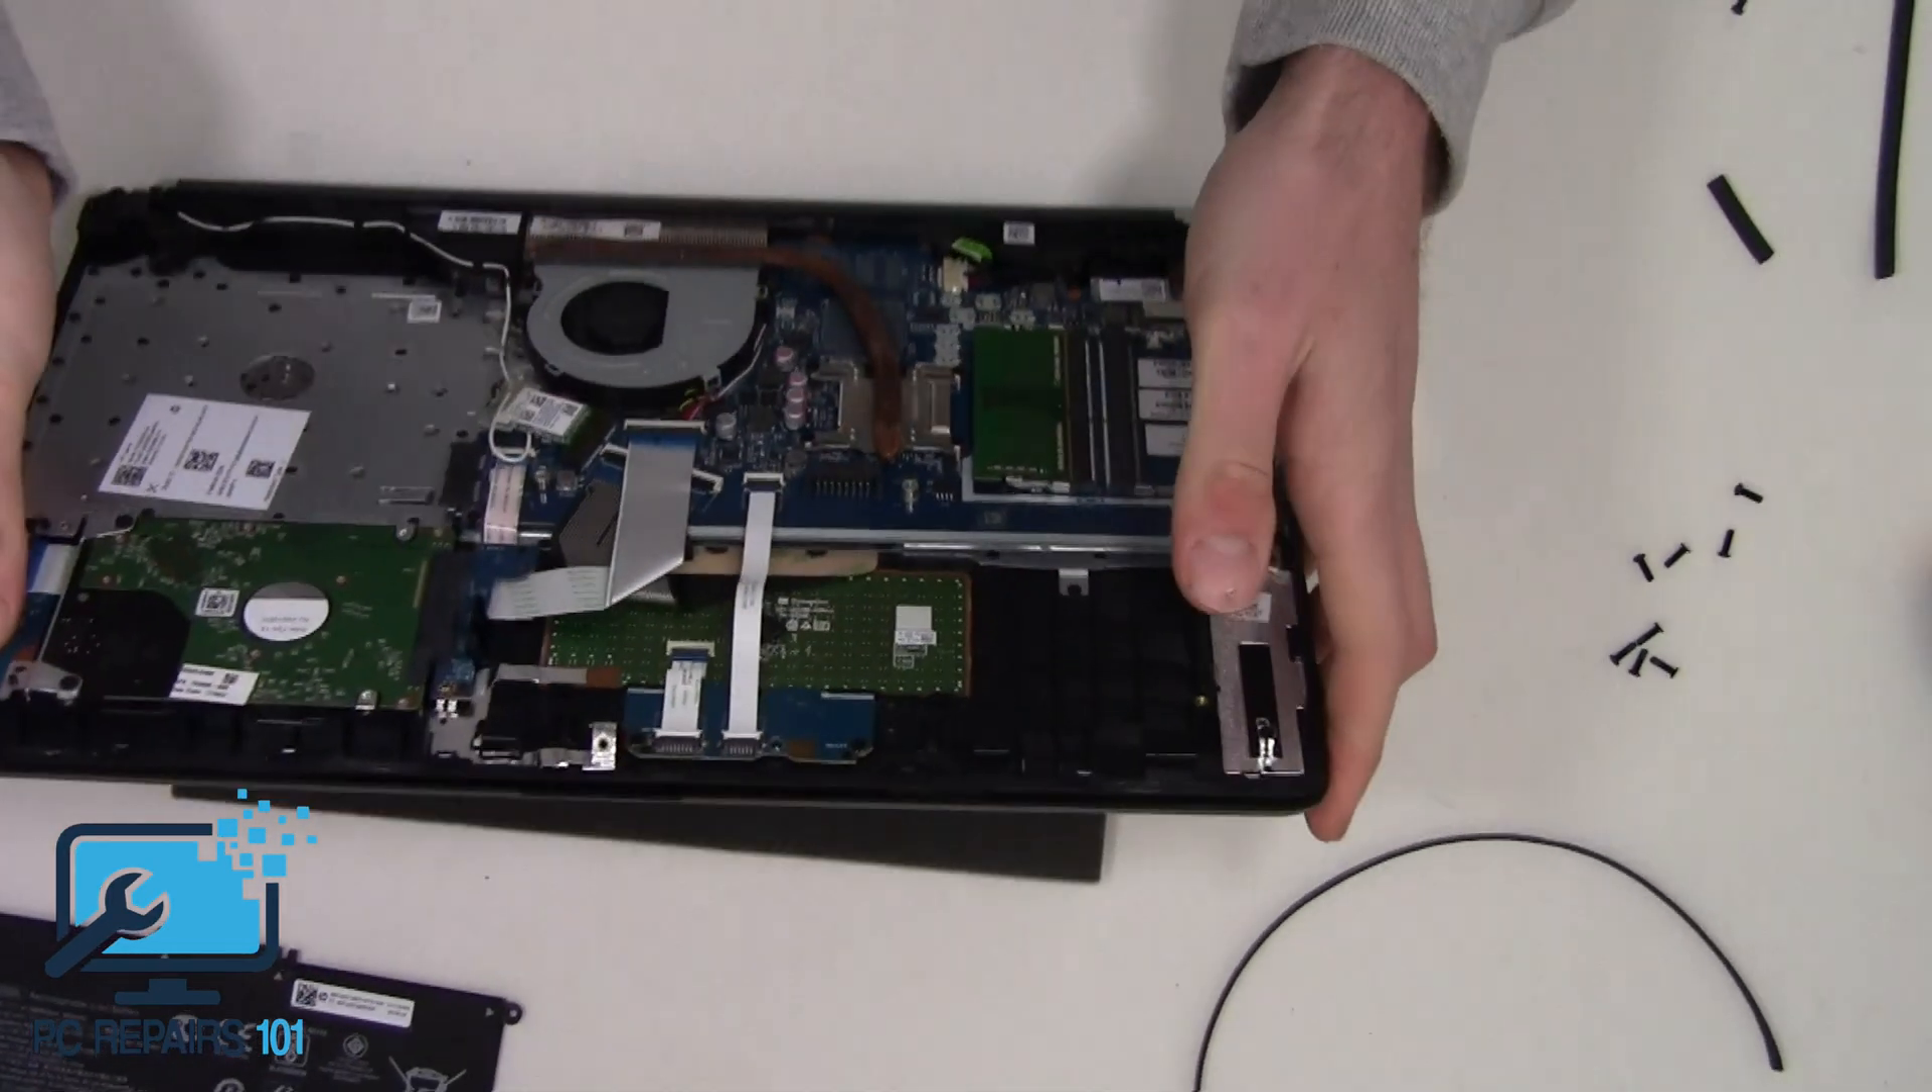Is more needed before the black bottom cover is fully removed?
No.